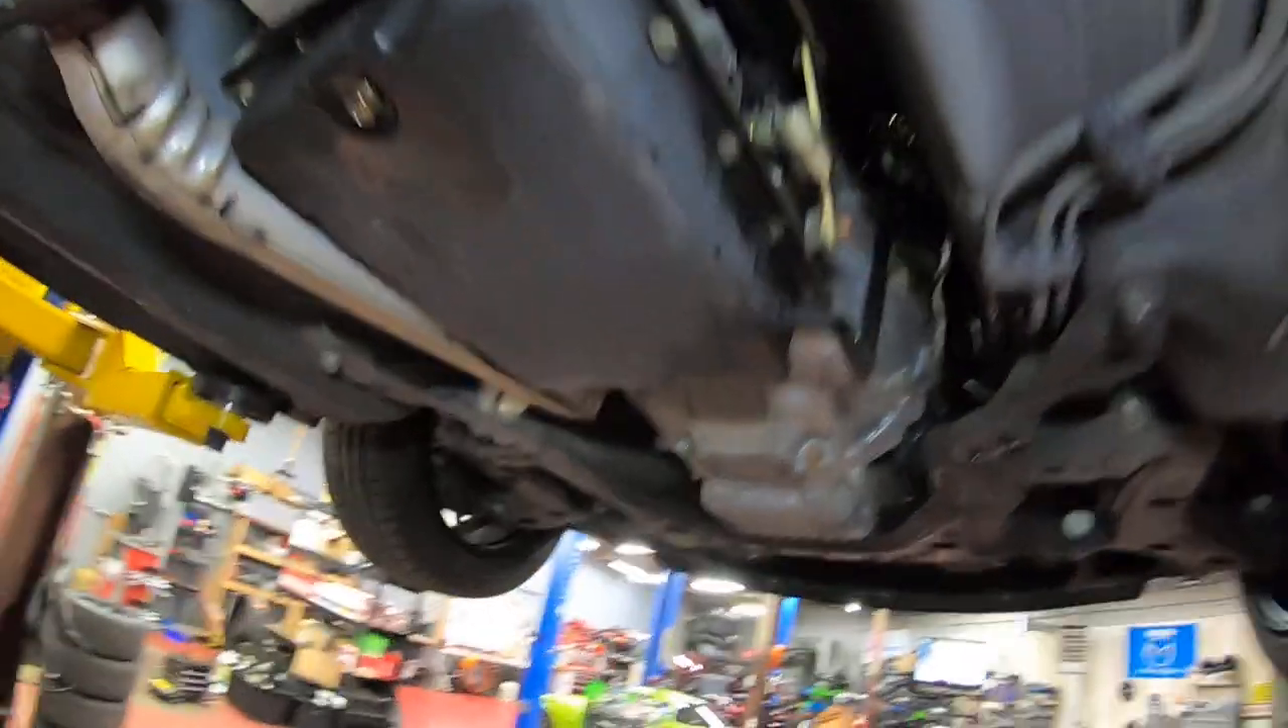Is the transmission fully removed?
No.